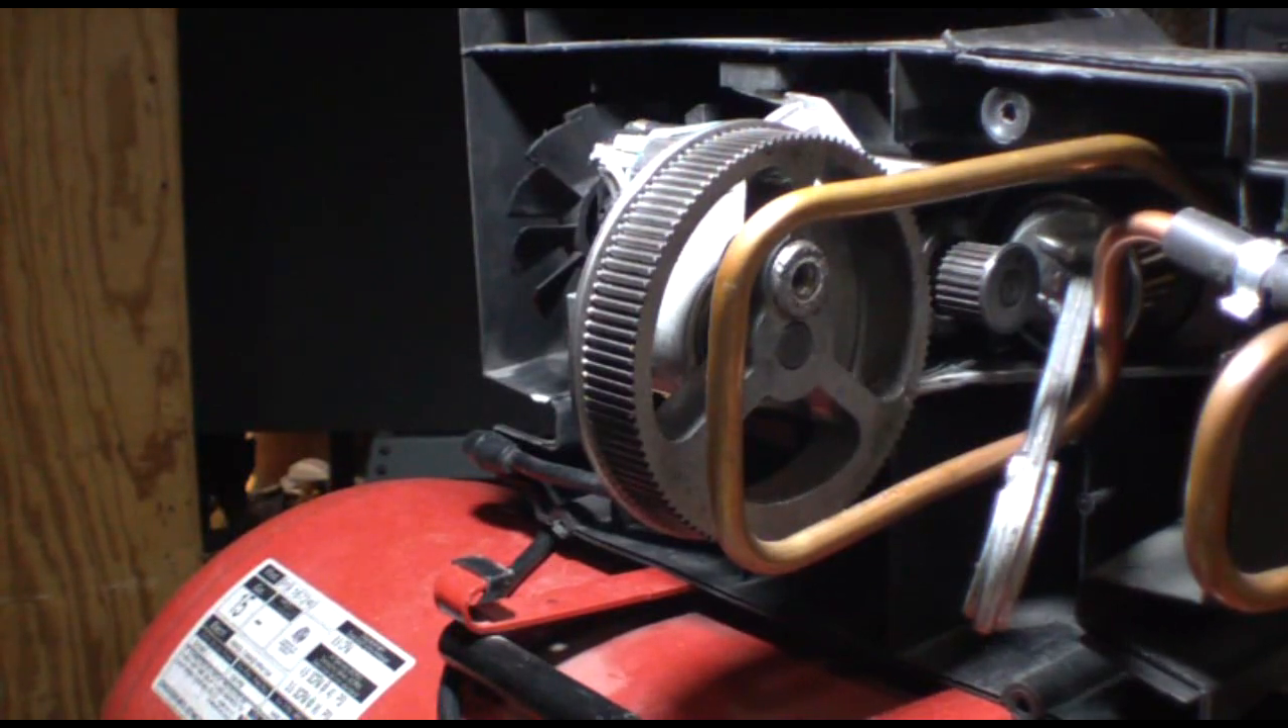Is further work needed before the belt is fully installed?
Yes.